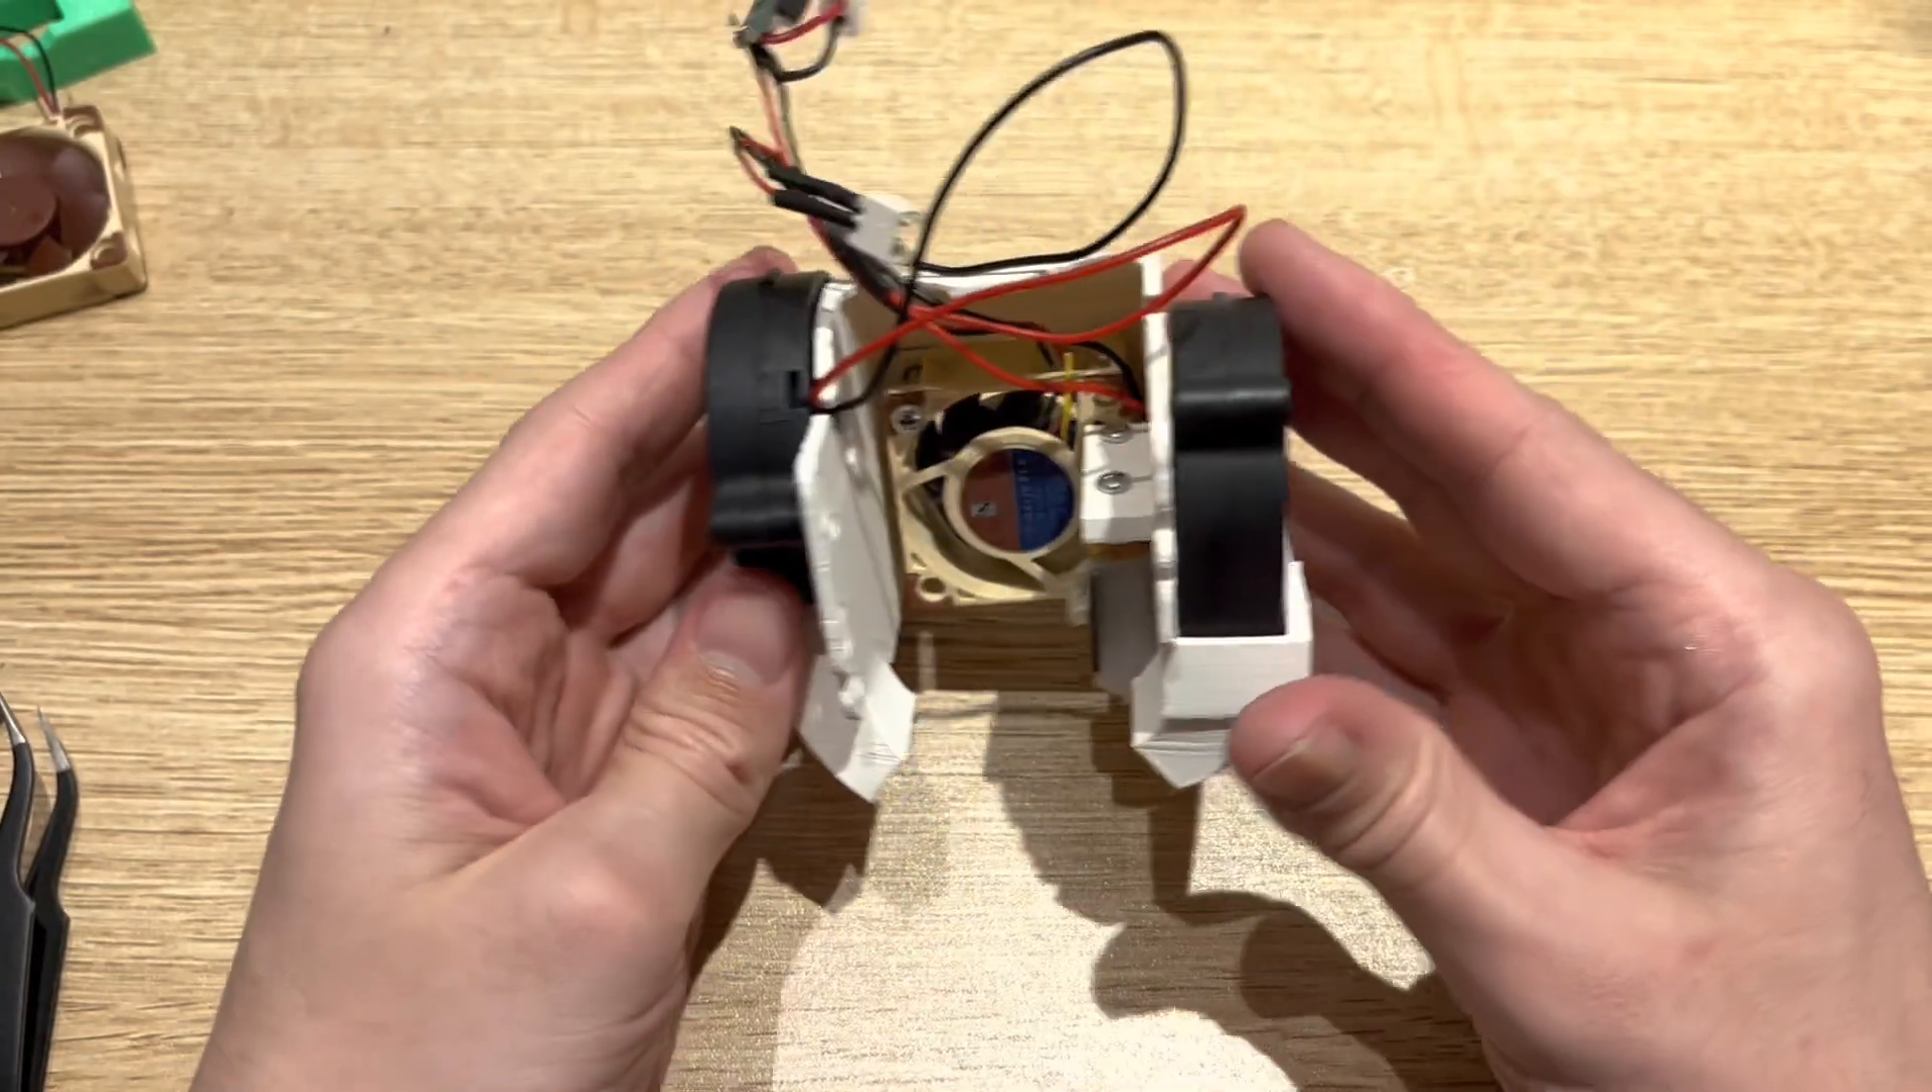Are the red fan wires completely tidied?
No.